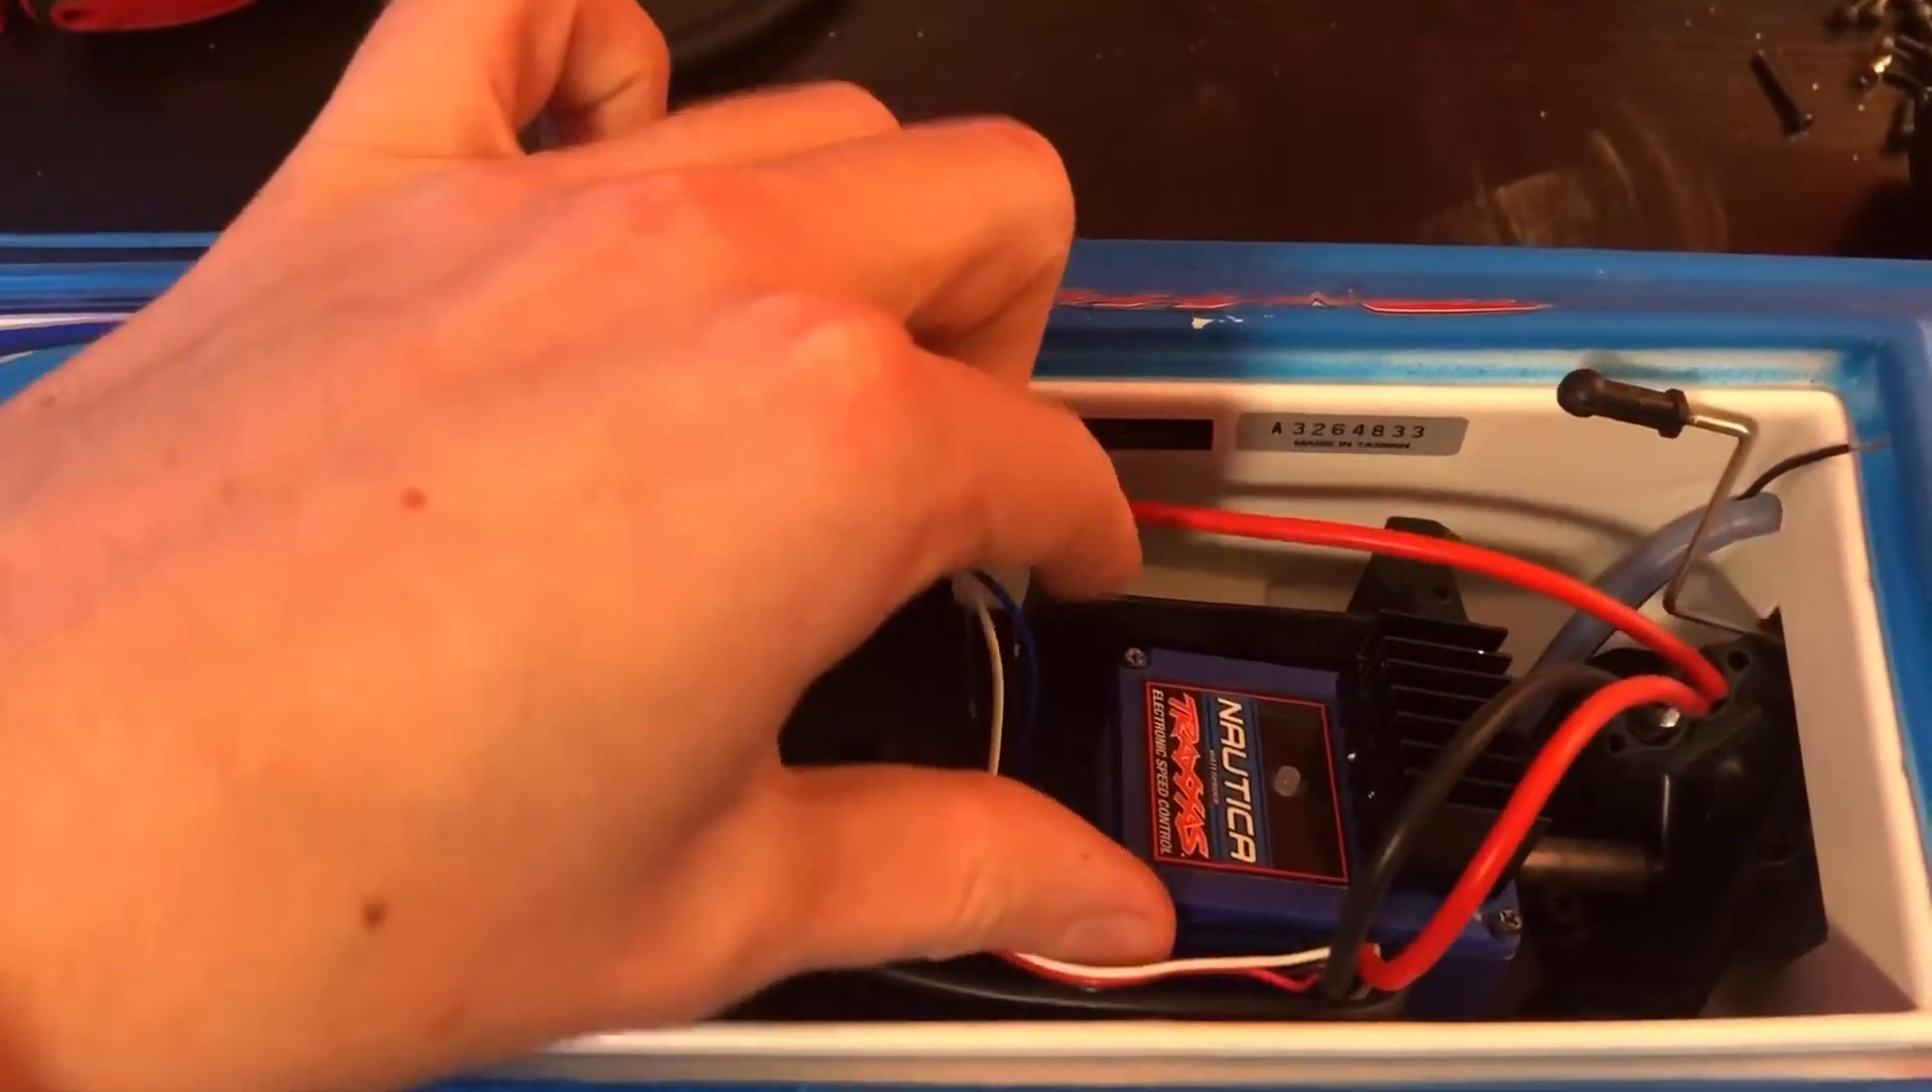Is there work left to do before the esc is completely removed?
Yes.